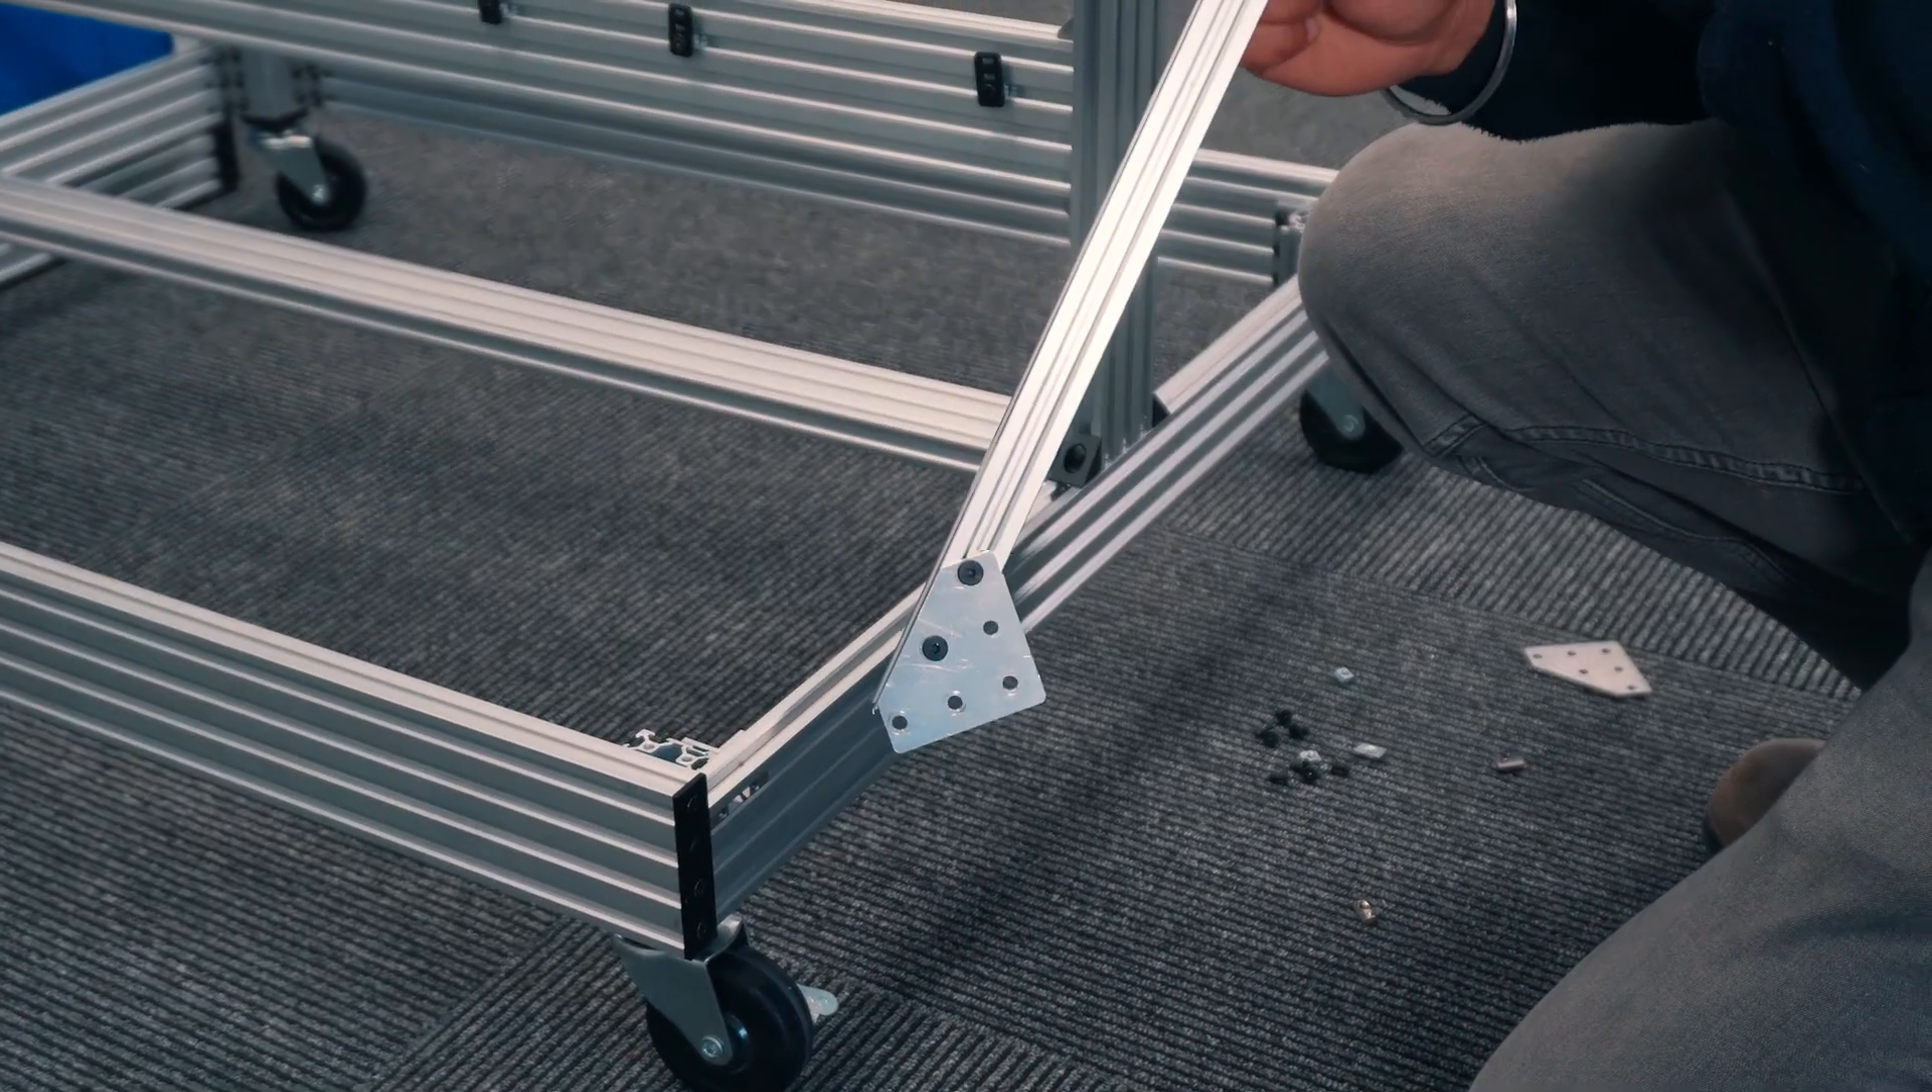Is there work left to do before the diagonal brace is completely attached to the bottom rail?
Yes.